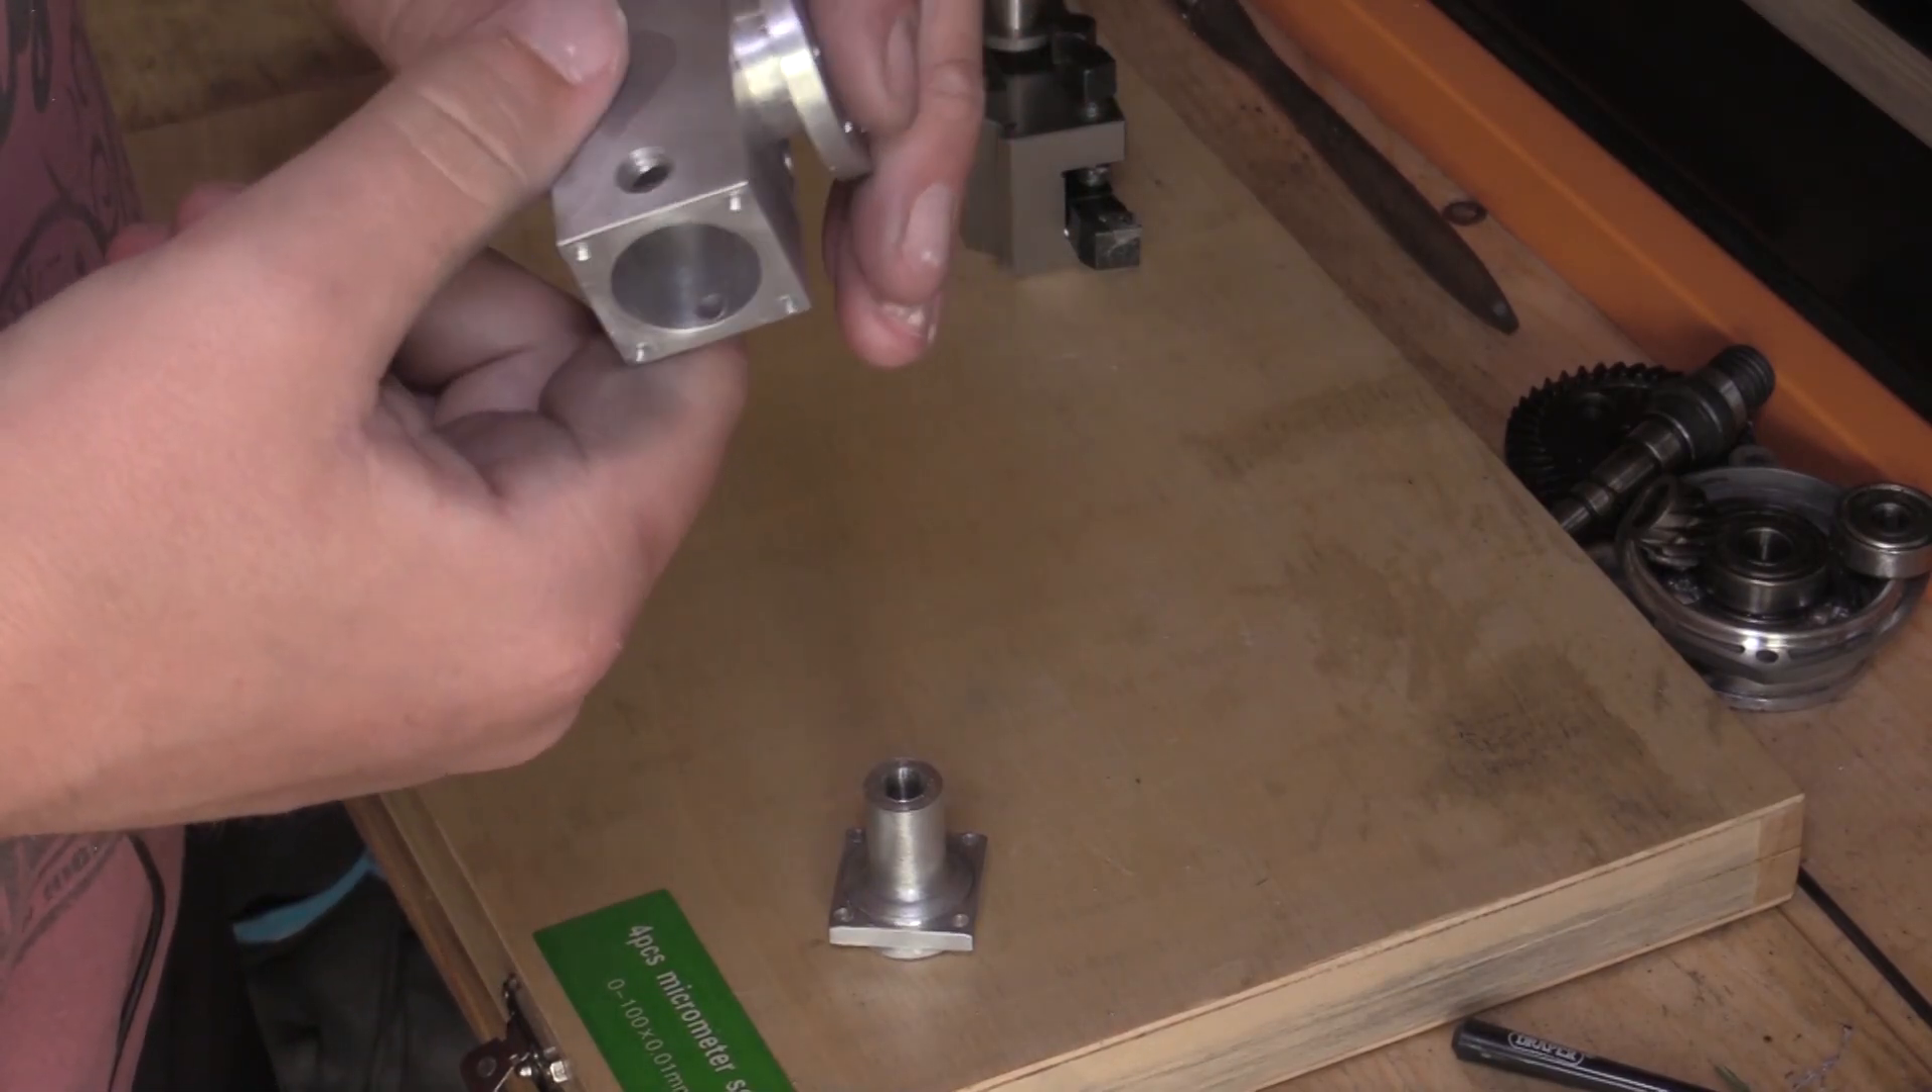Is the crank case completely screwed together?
No.